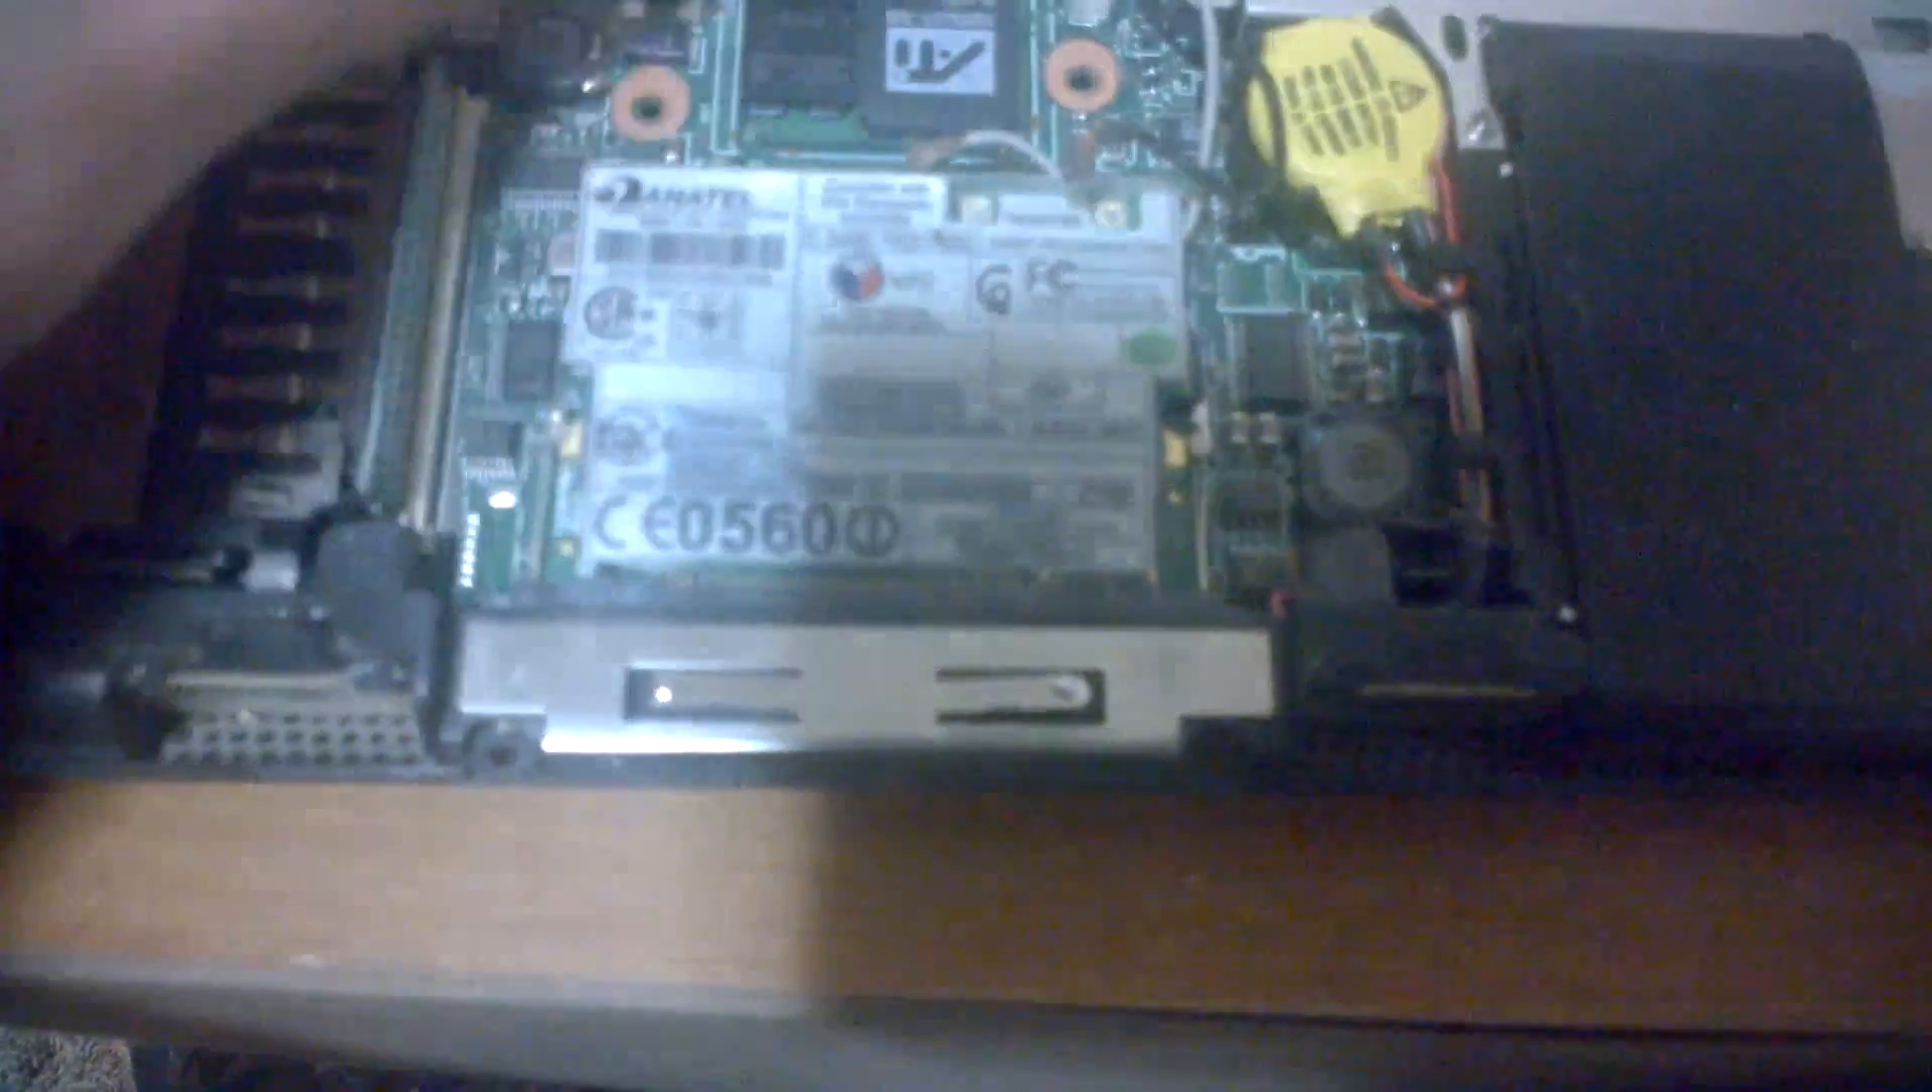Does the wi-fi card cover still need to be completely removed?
No.